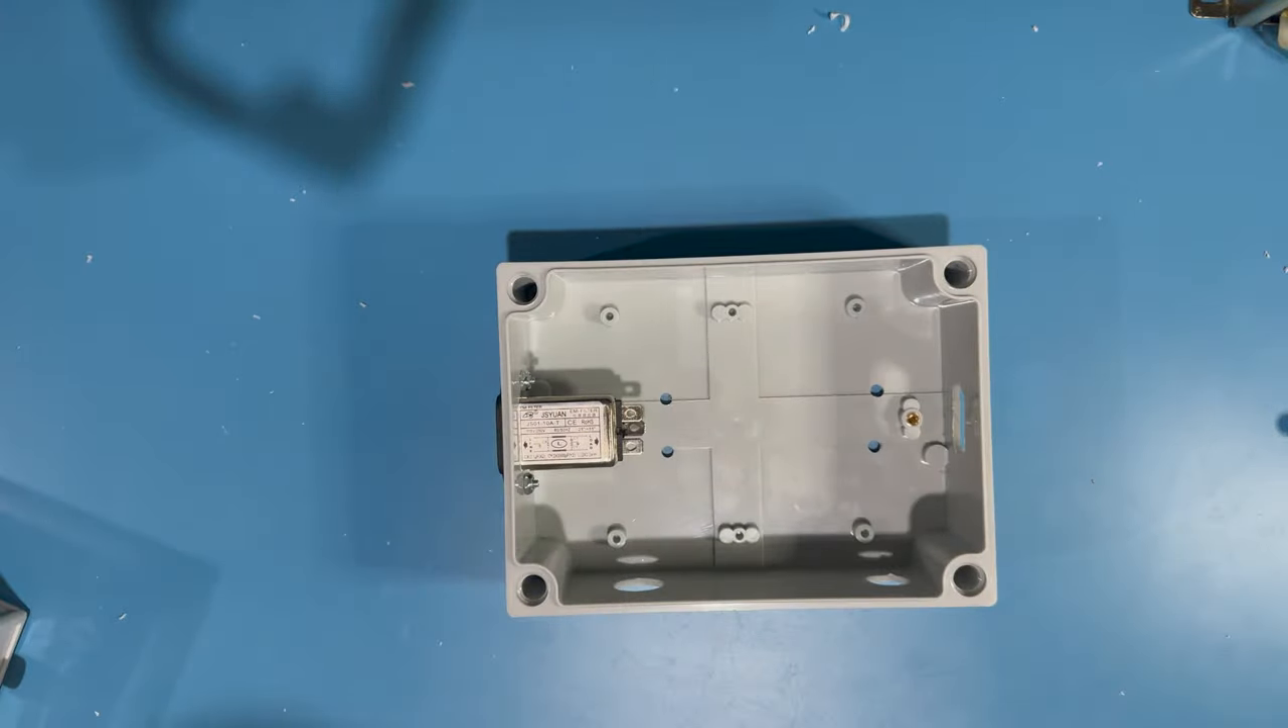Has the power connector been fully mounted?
Yes.